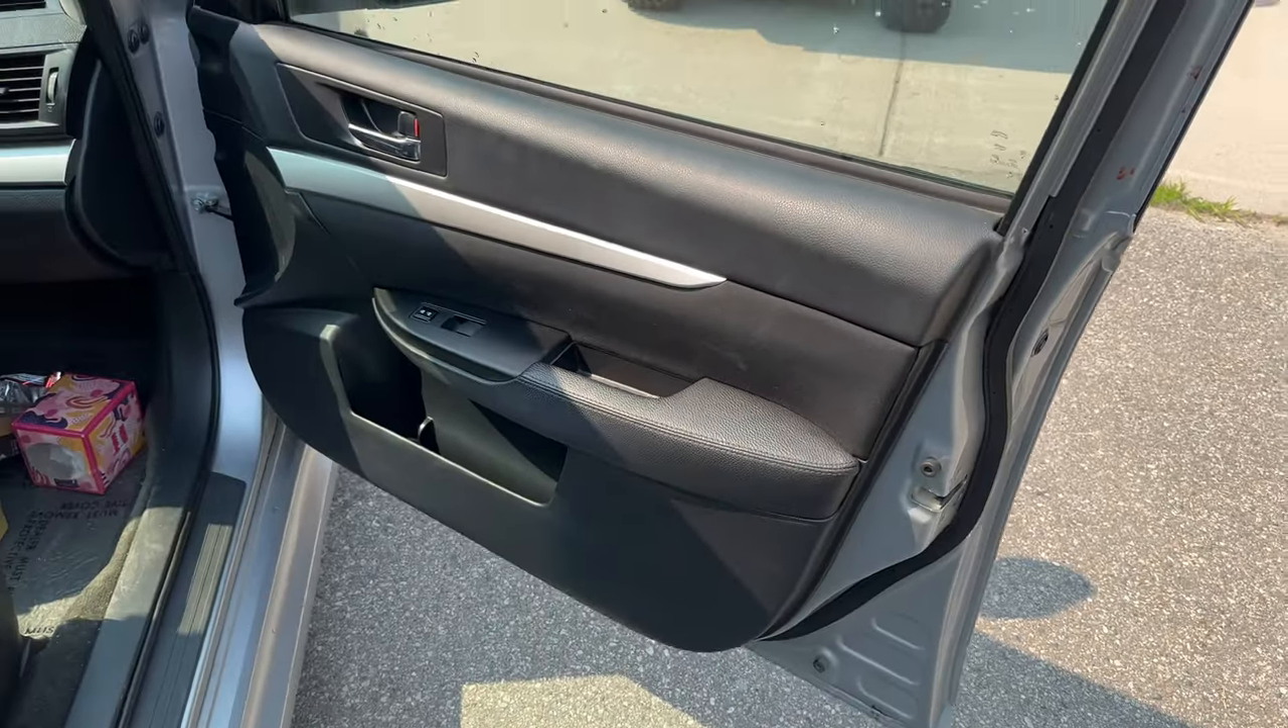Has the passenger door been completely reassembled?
Yes.